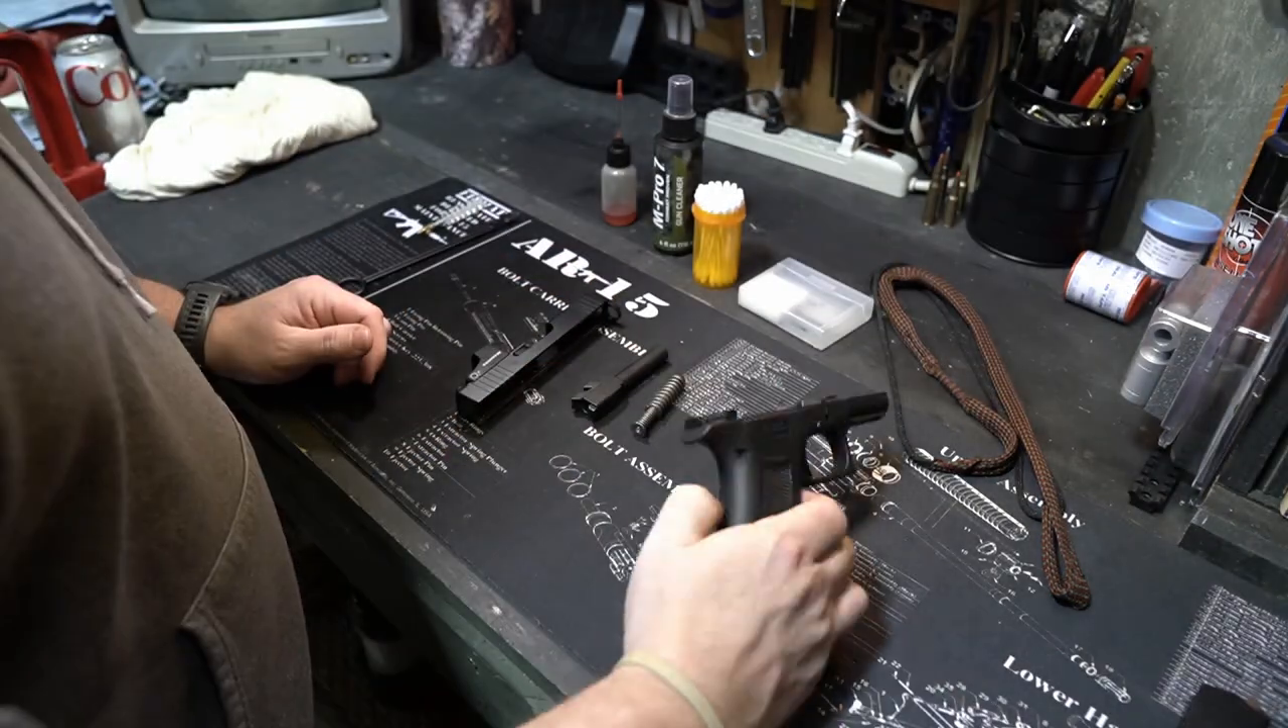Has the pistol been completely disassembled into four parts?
Yes.